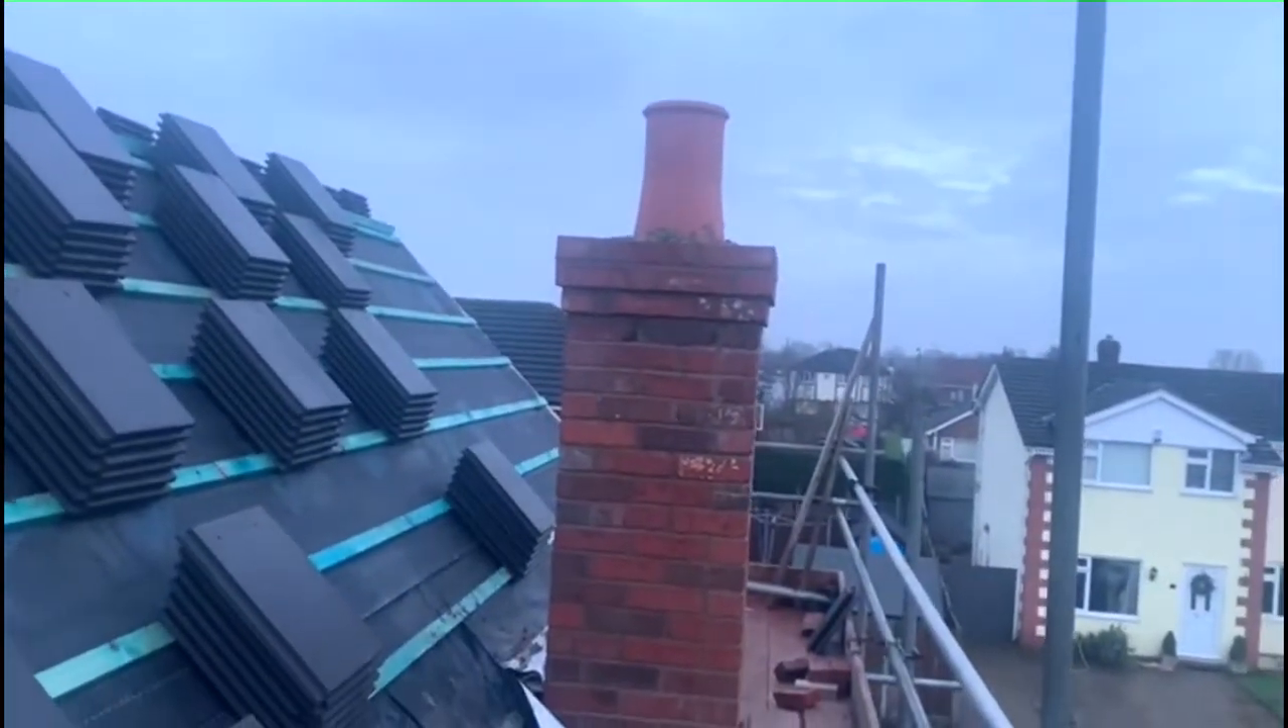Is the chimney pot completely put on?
Yes.